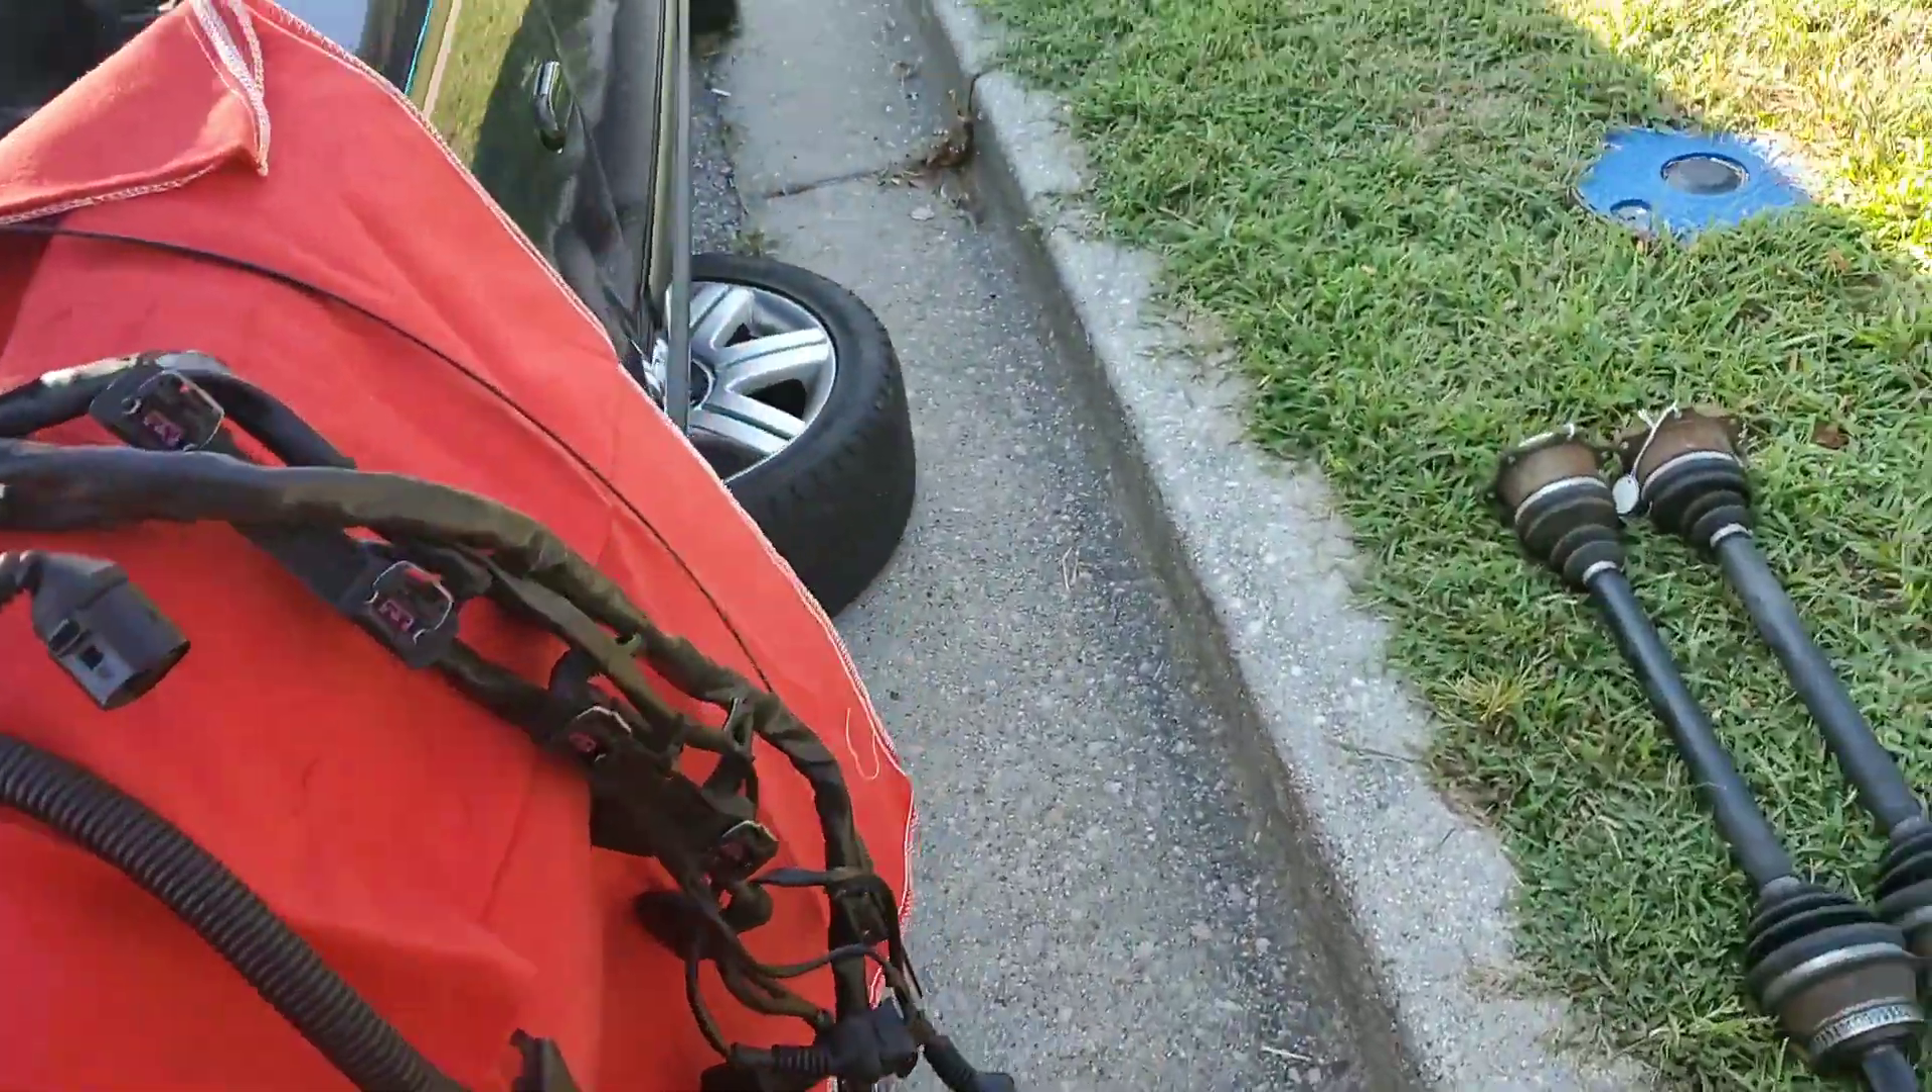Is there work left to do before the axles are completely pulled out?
No.